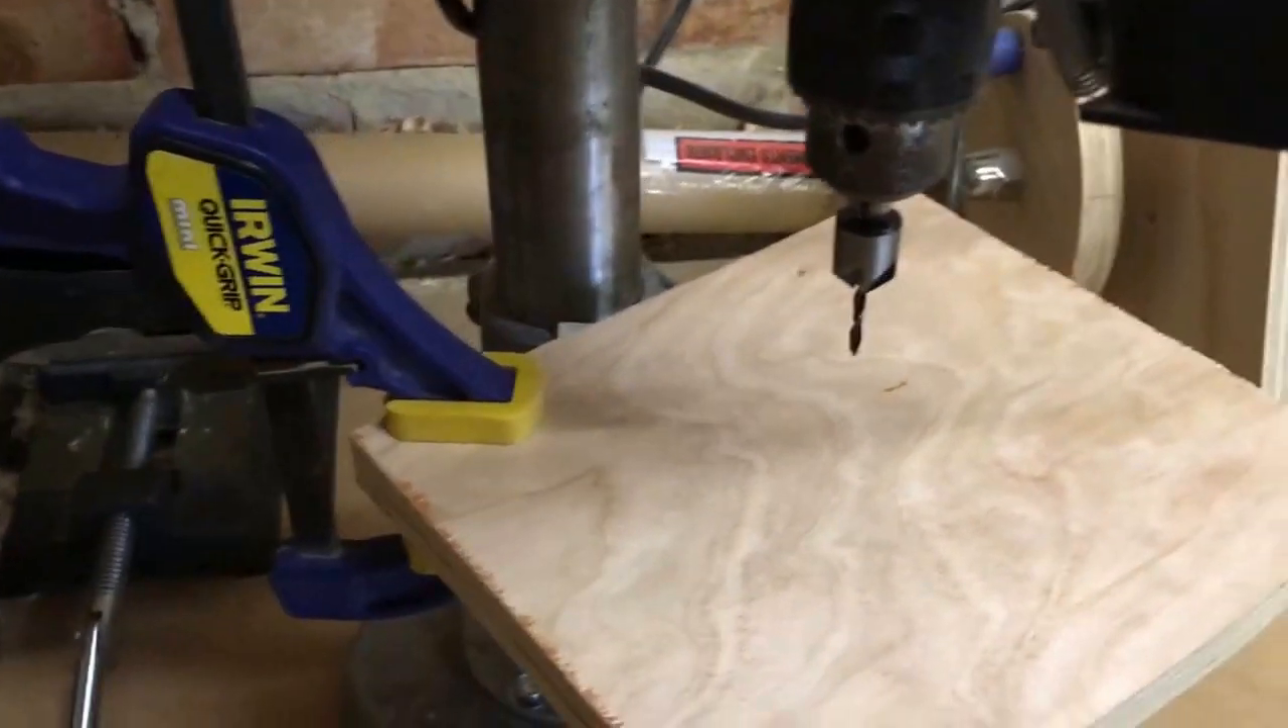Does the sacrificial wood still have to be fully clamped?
No.